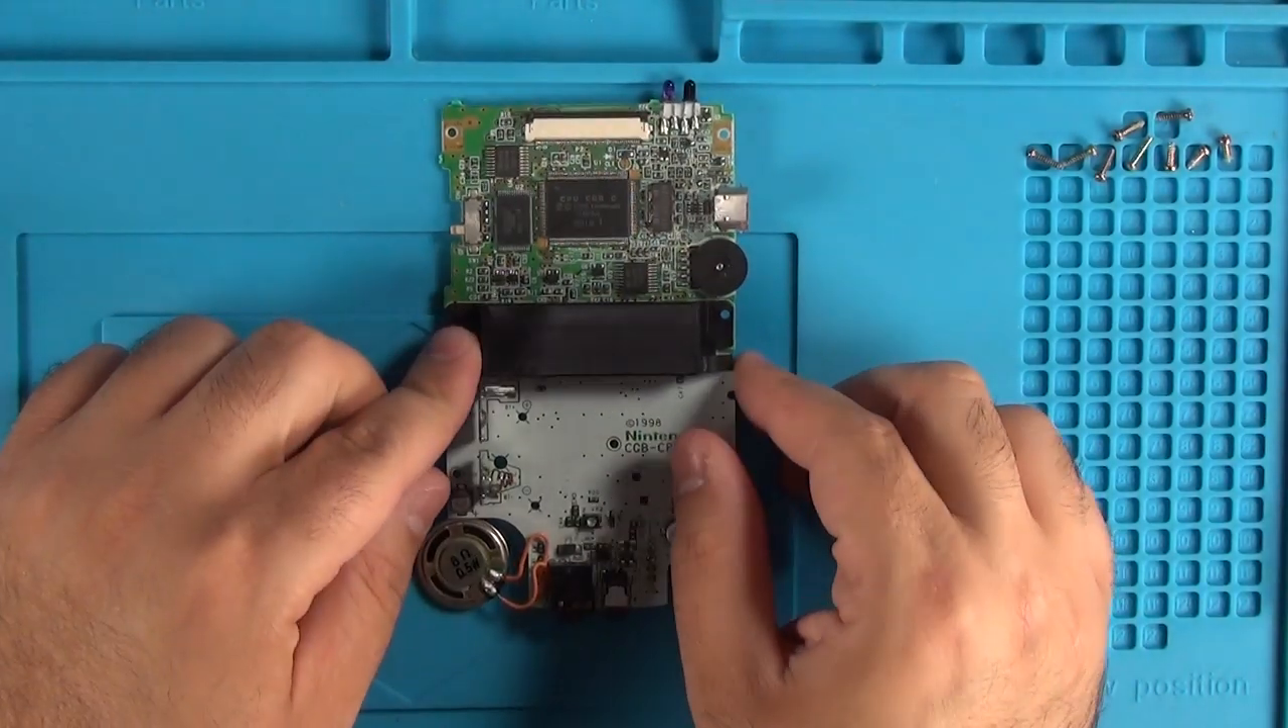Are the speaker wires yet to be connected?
No.